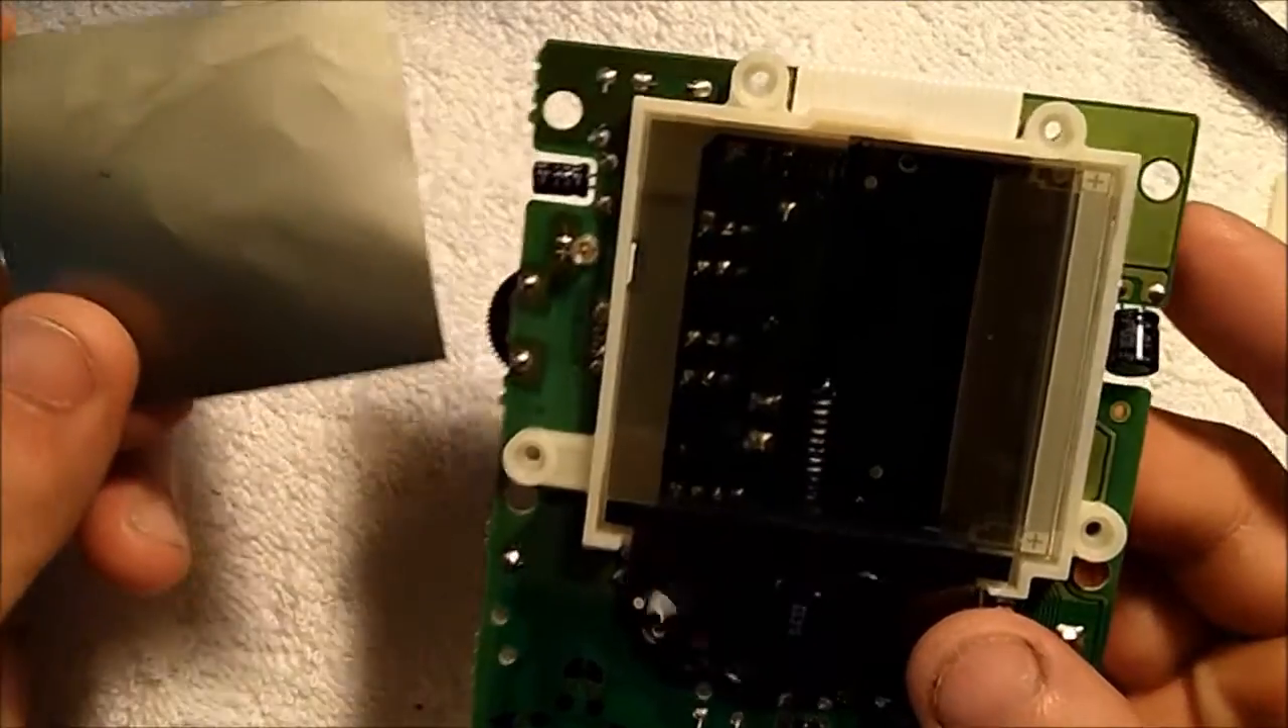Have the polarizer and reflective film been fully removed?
Yes.